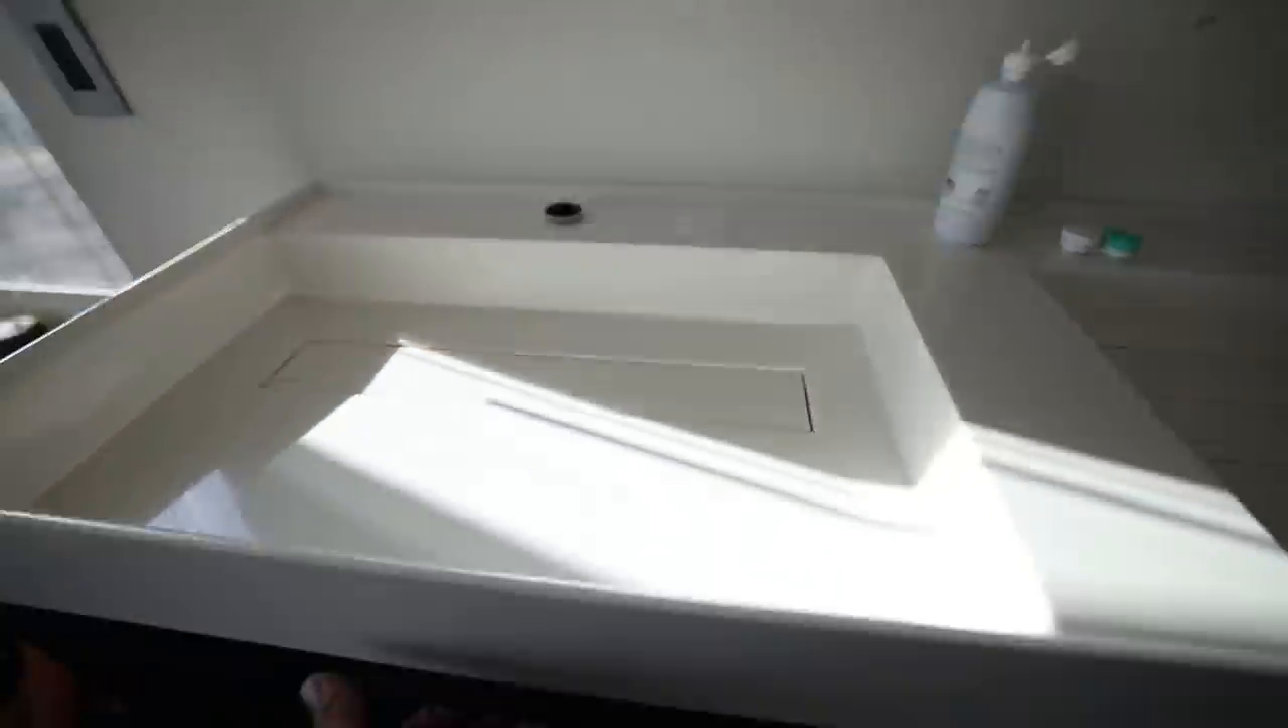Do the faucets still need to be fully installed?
Yes.